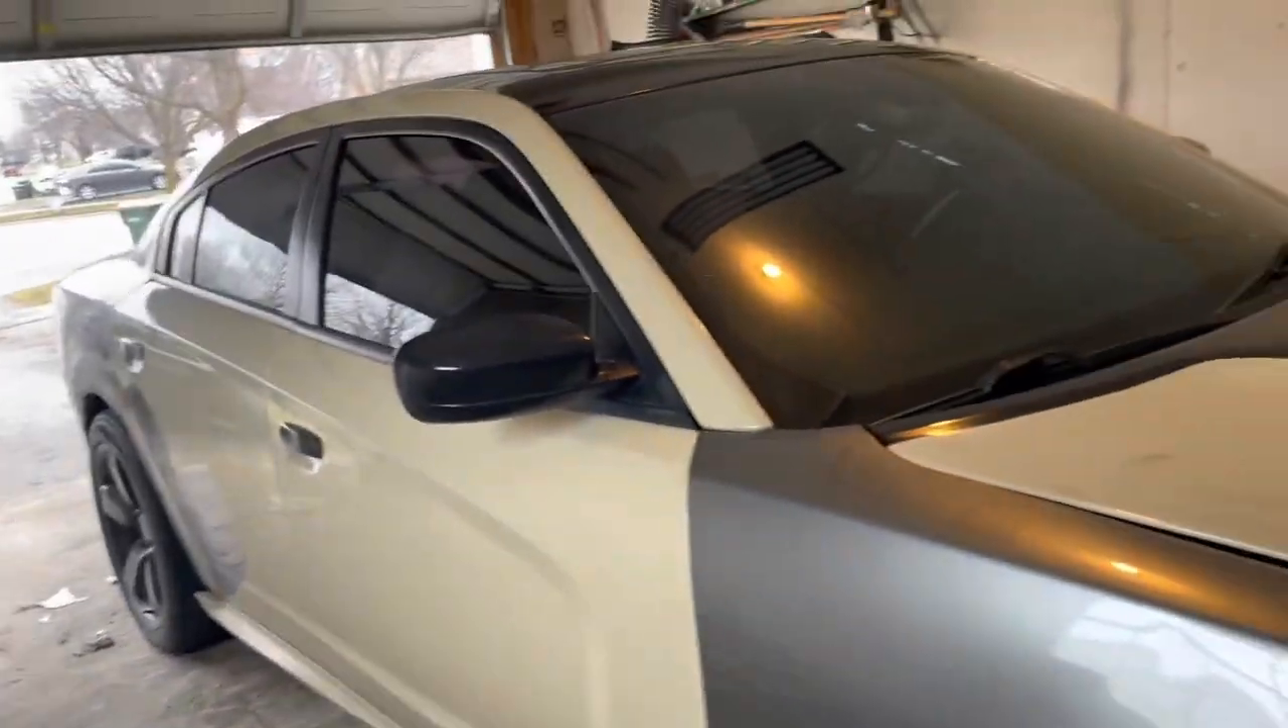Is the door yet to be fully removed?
Yes.